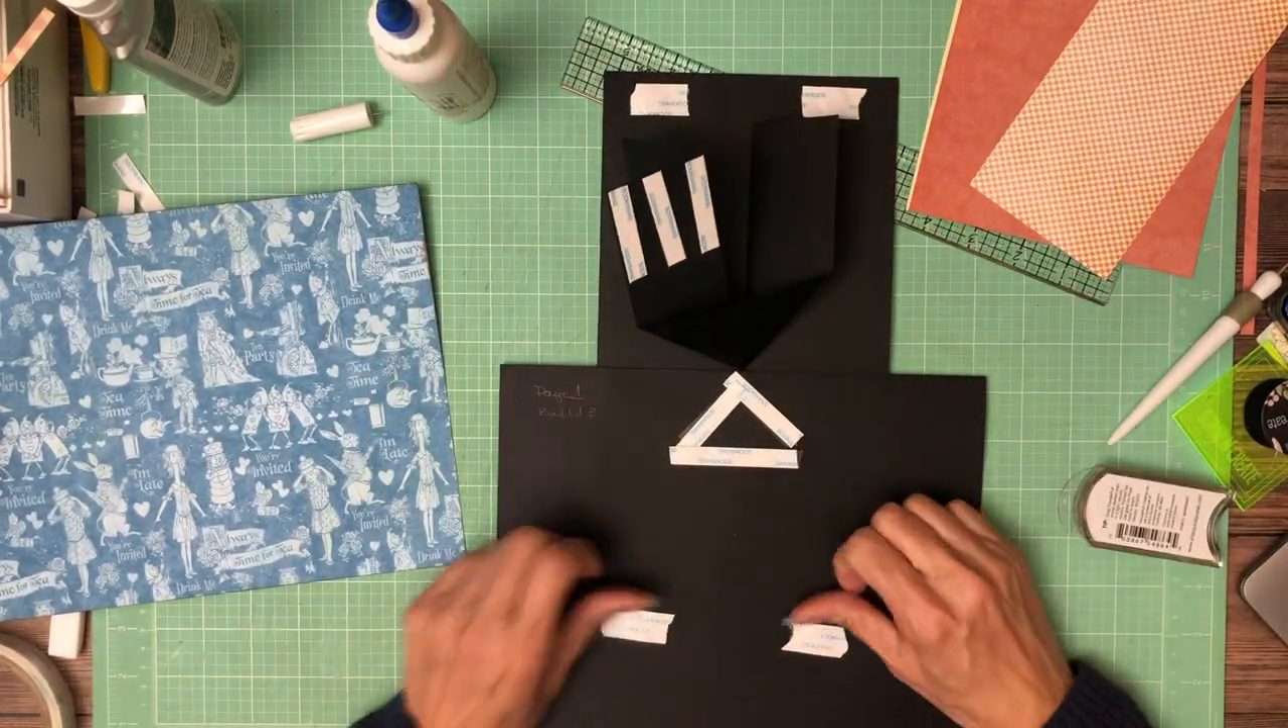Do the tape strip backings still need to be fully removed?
Yes.